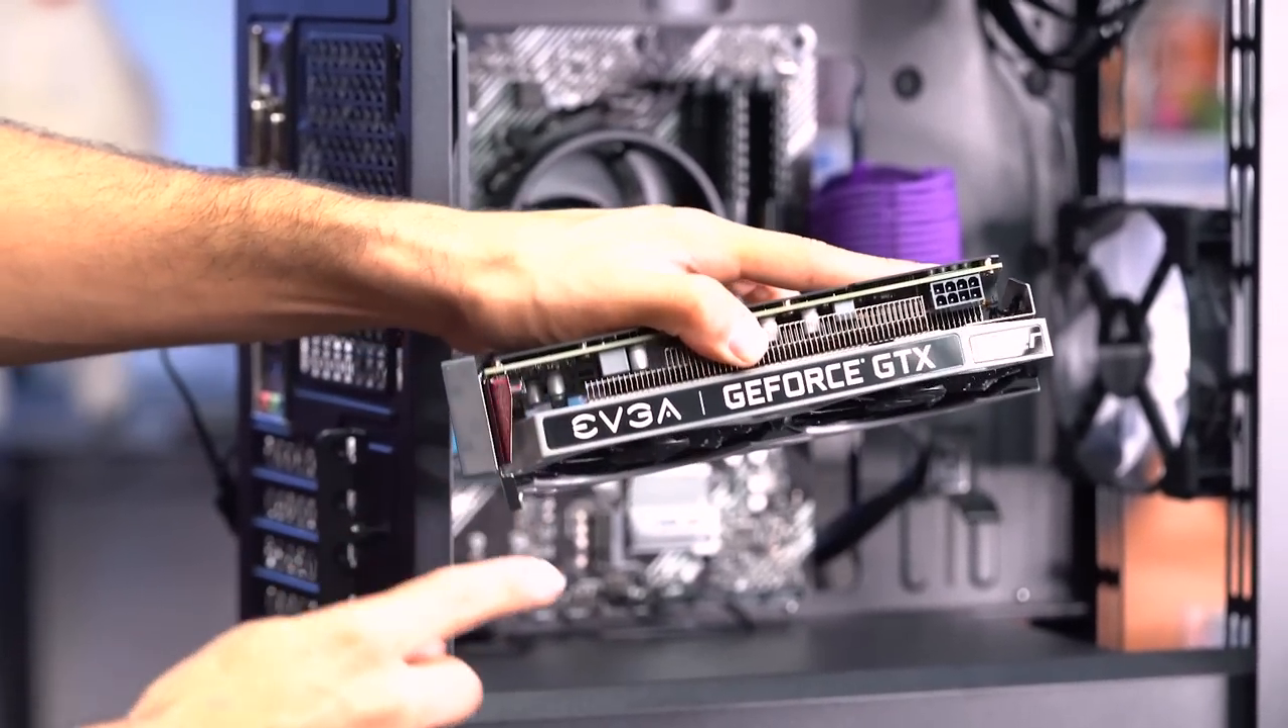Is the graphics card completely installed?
No.